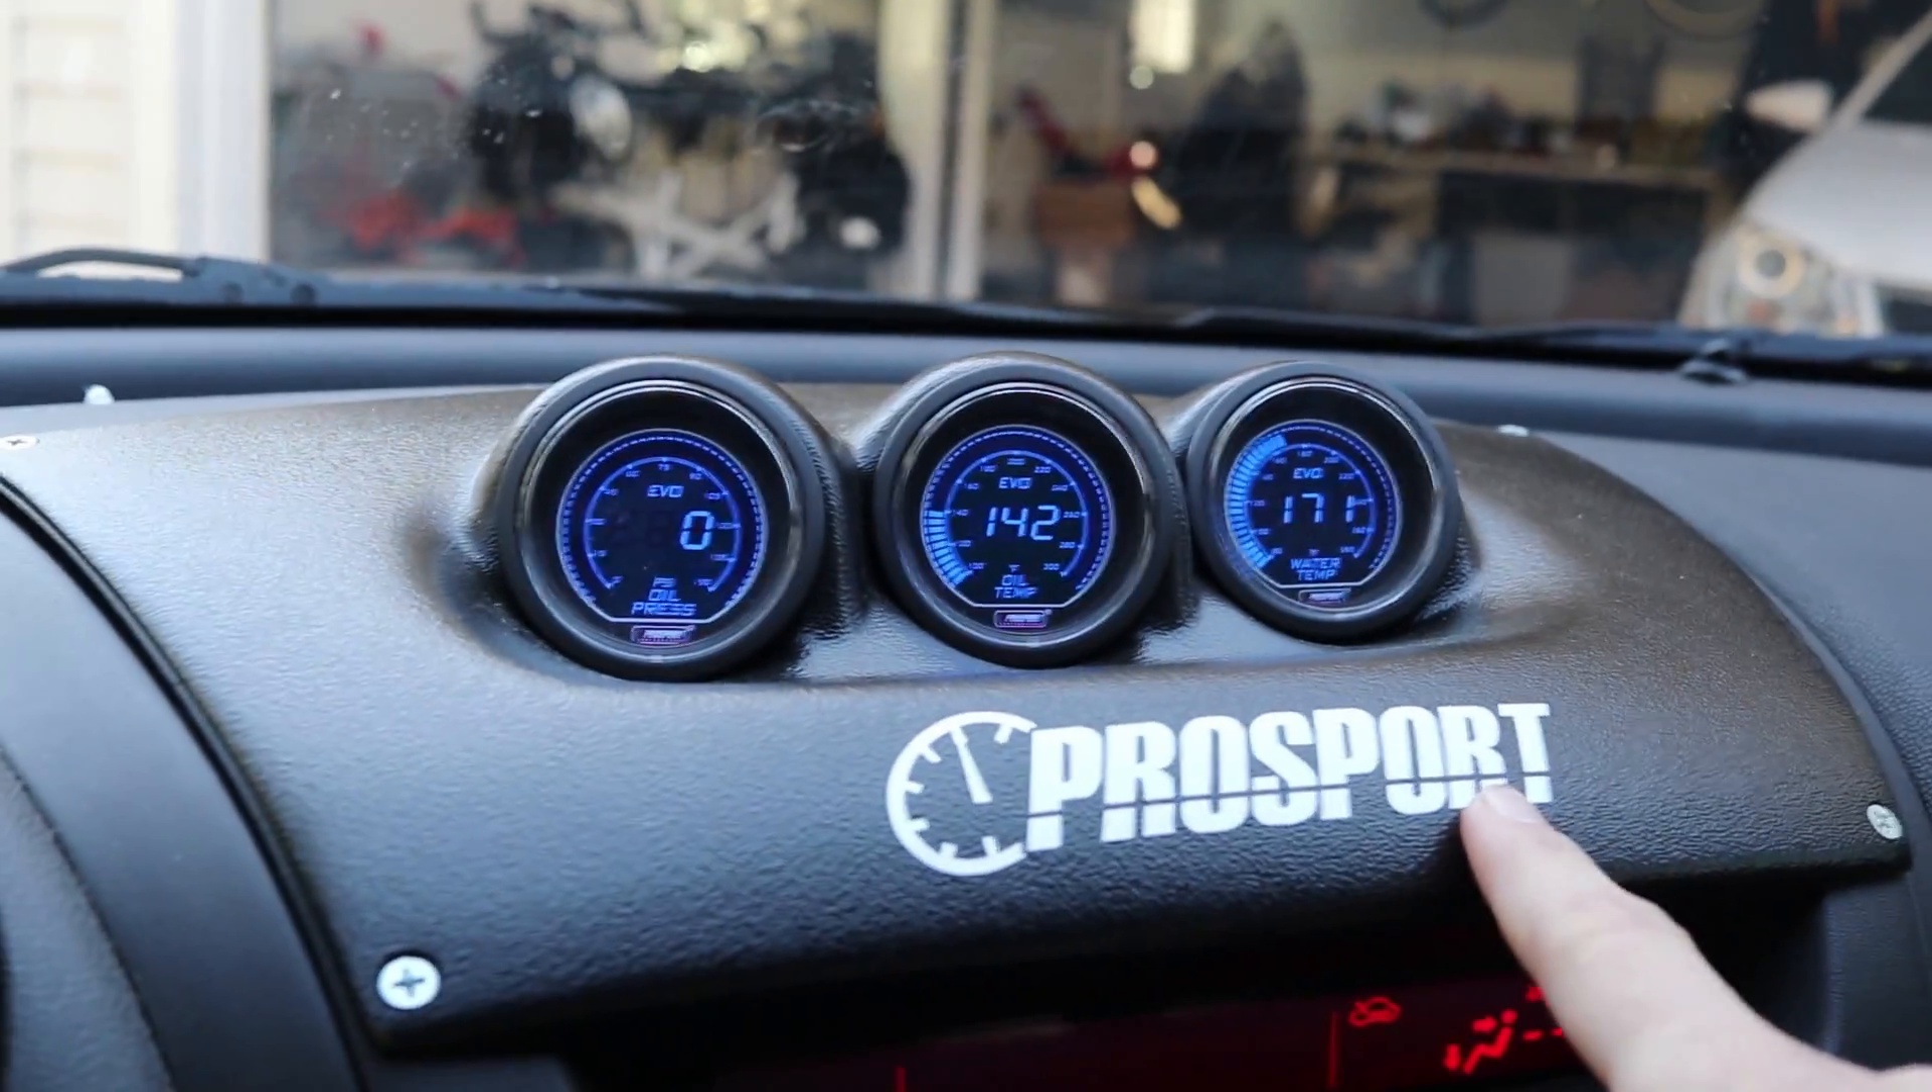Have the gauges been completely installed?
Yes.